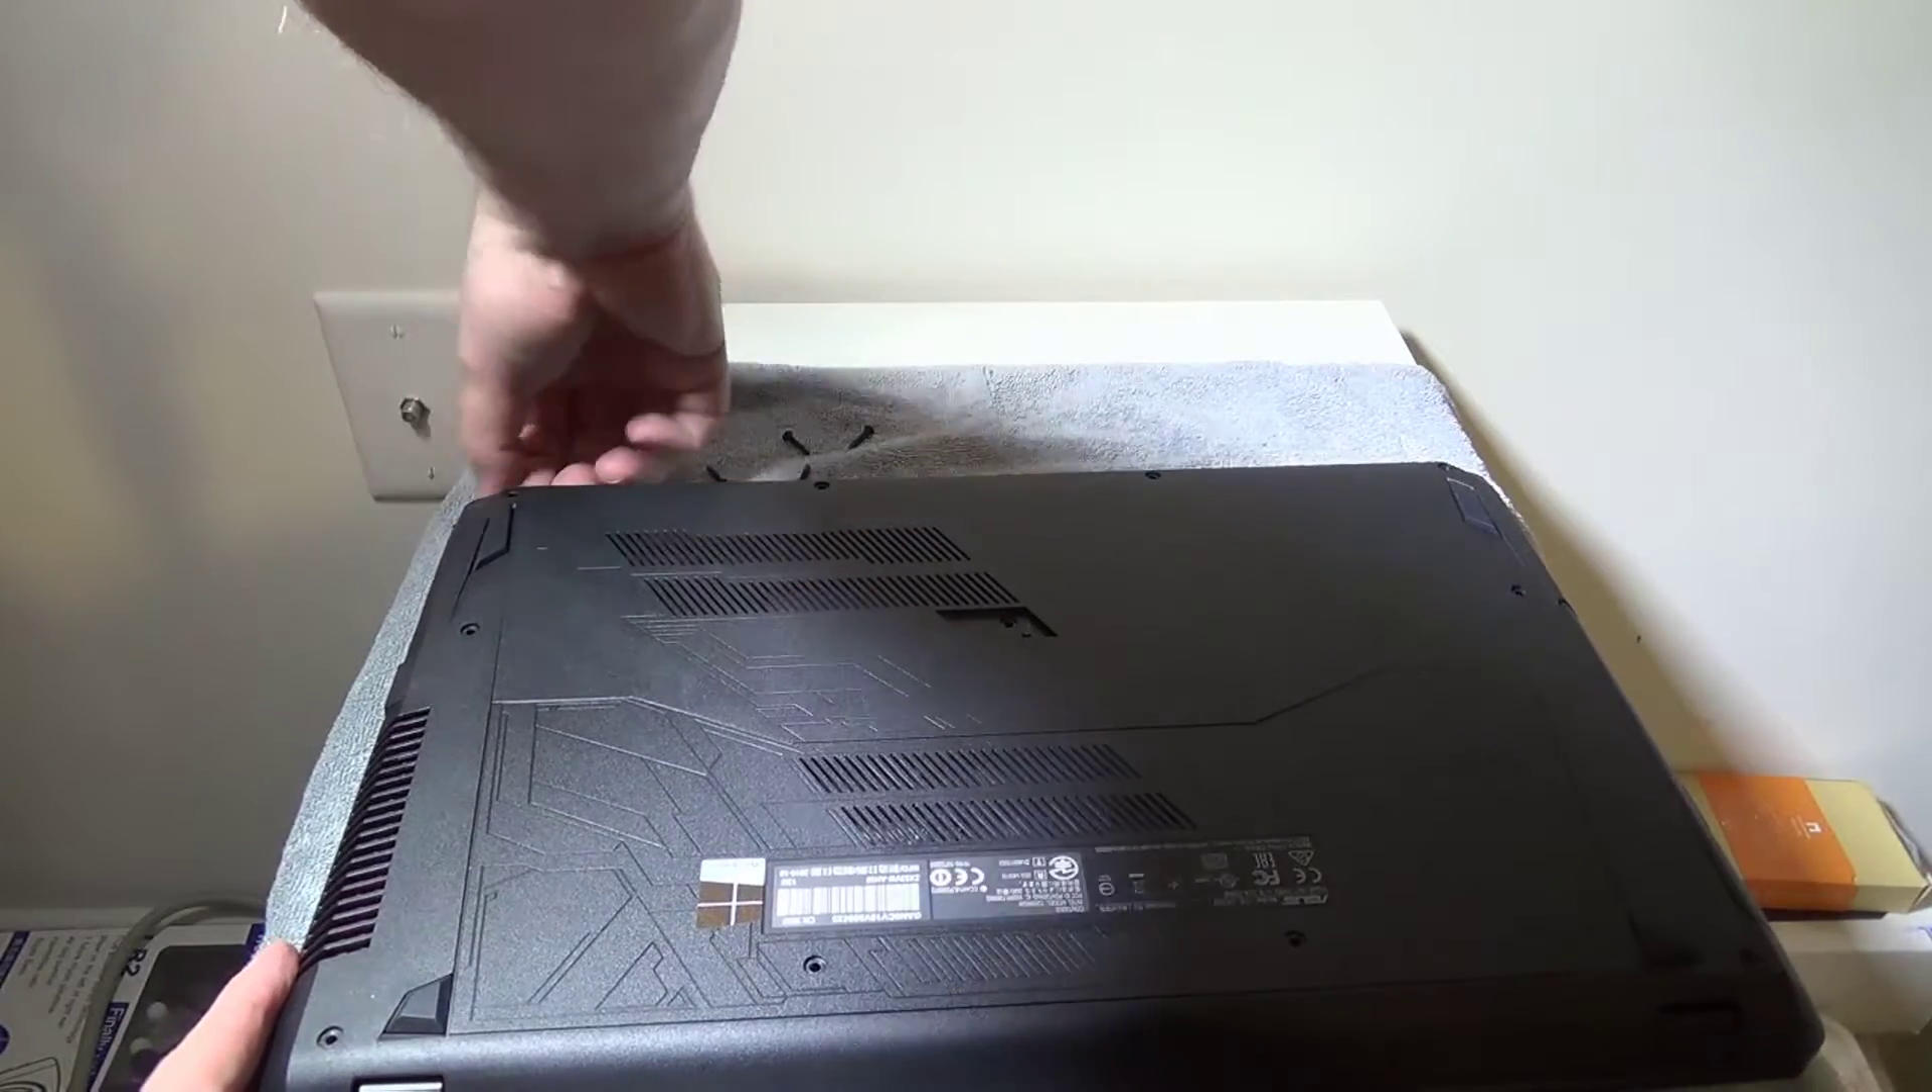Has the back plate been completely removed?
No.